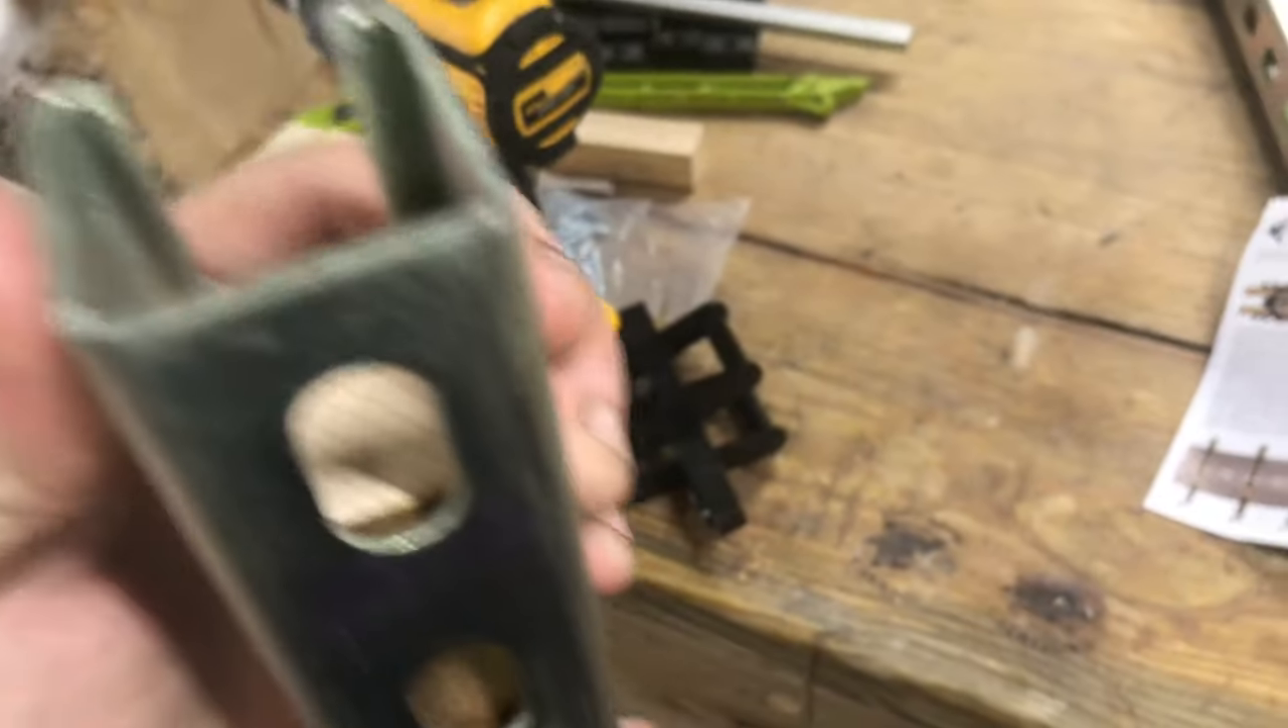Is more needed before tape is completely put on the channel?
Yes.